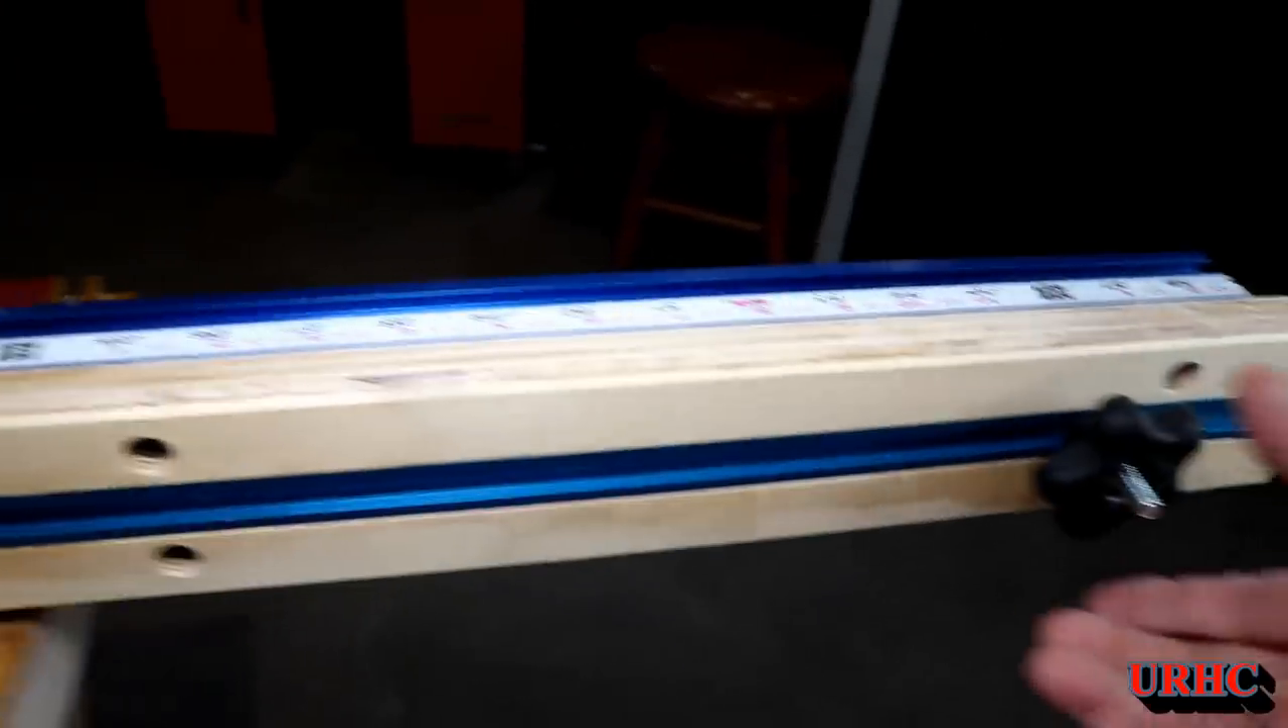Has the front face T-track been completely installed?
Yes.